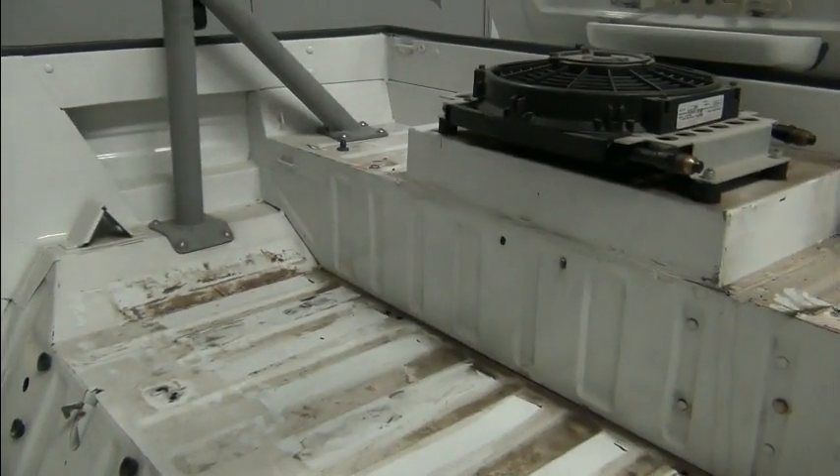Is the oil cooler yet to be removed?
Yes.